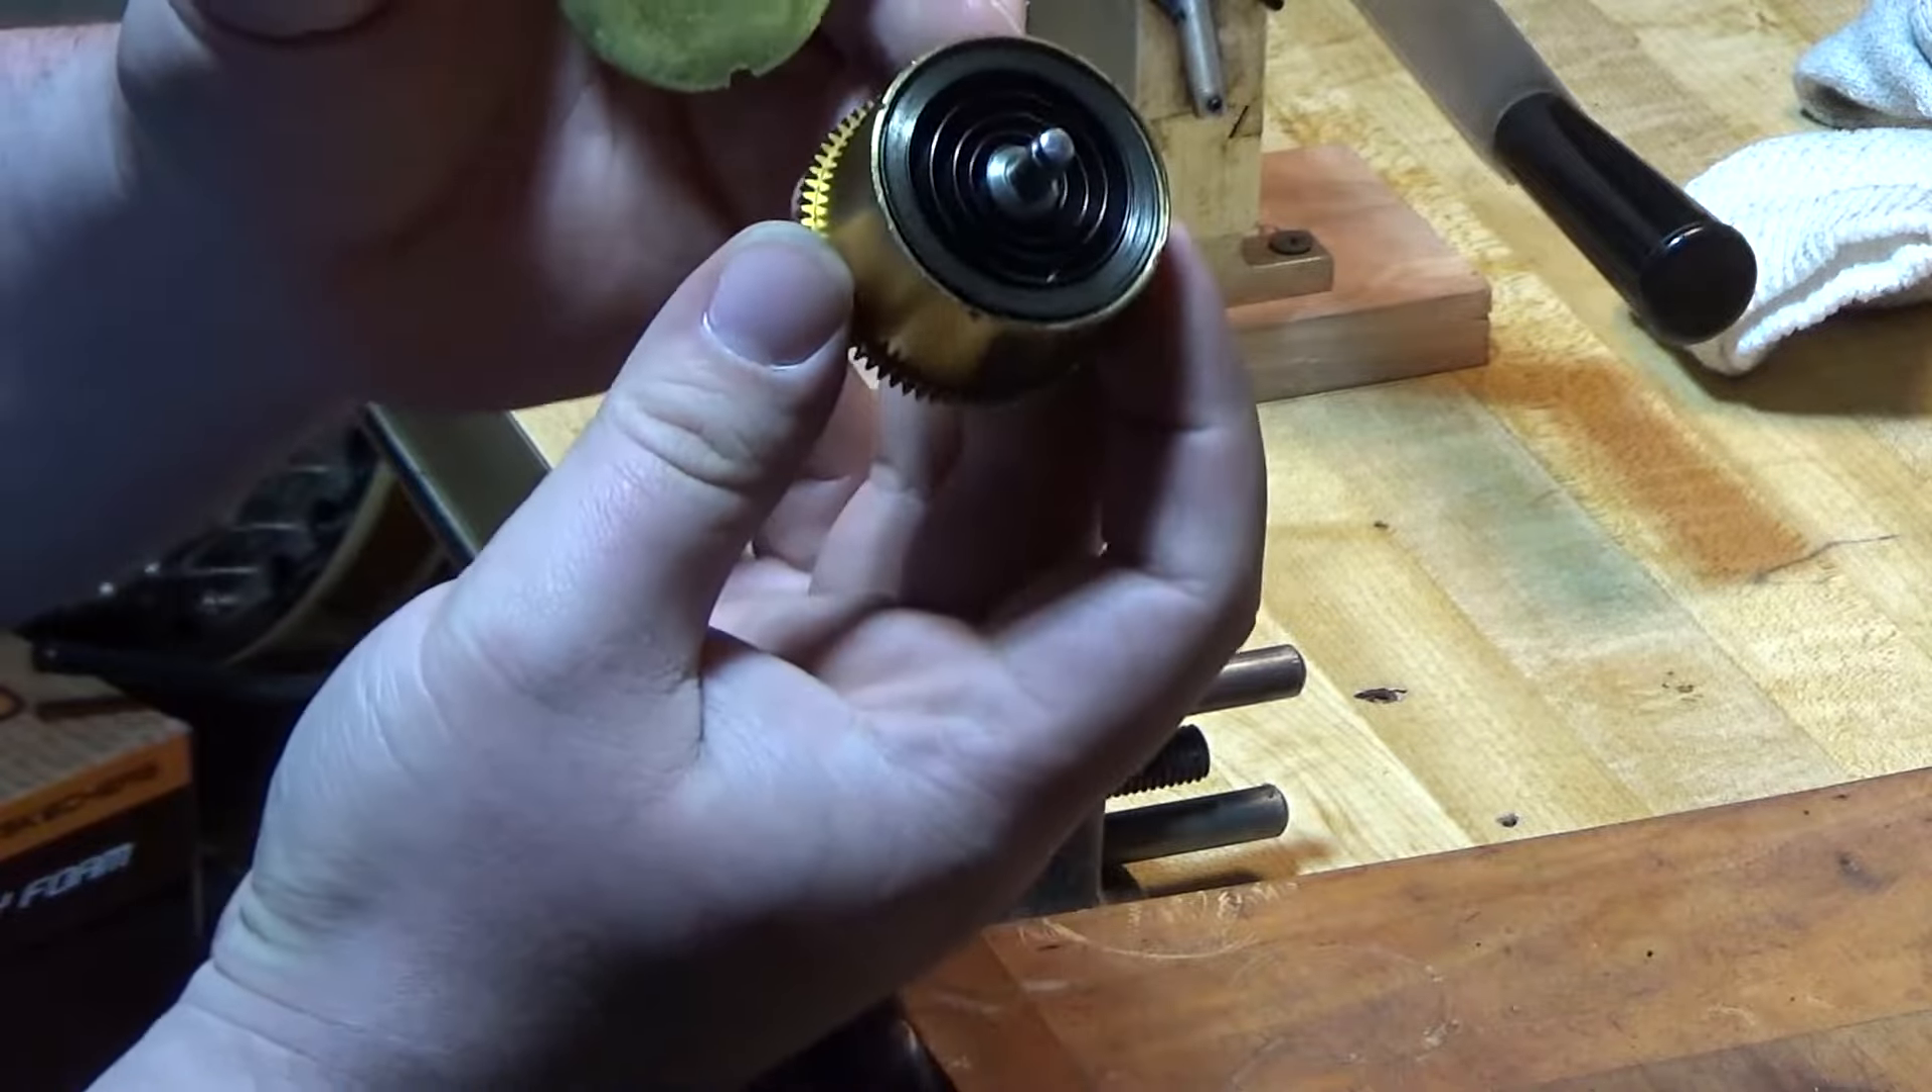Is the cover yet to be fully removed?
No.